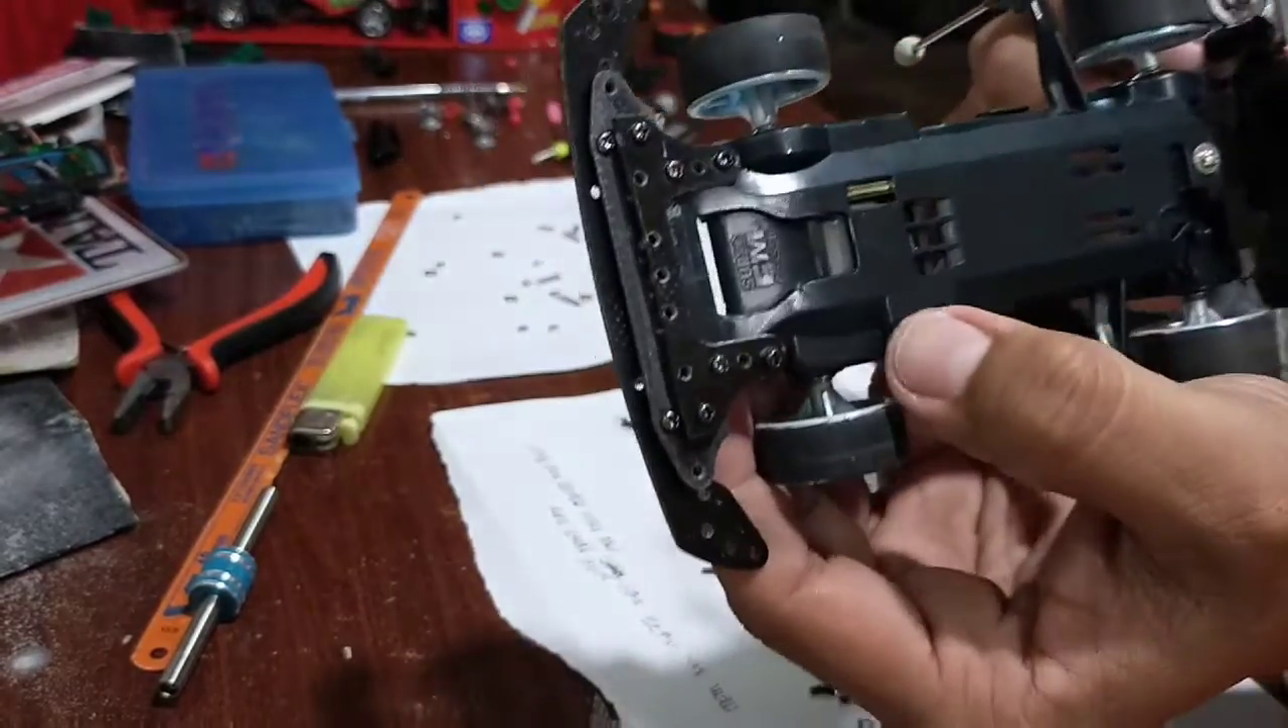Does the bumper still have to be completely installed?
No.